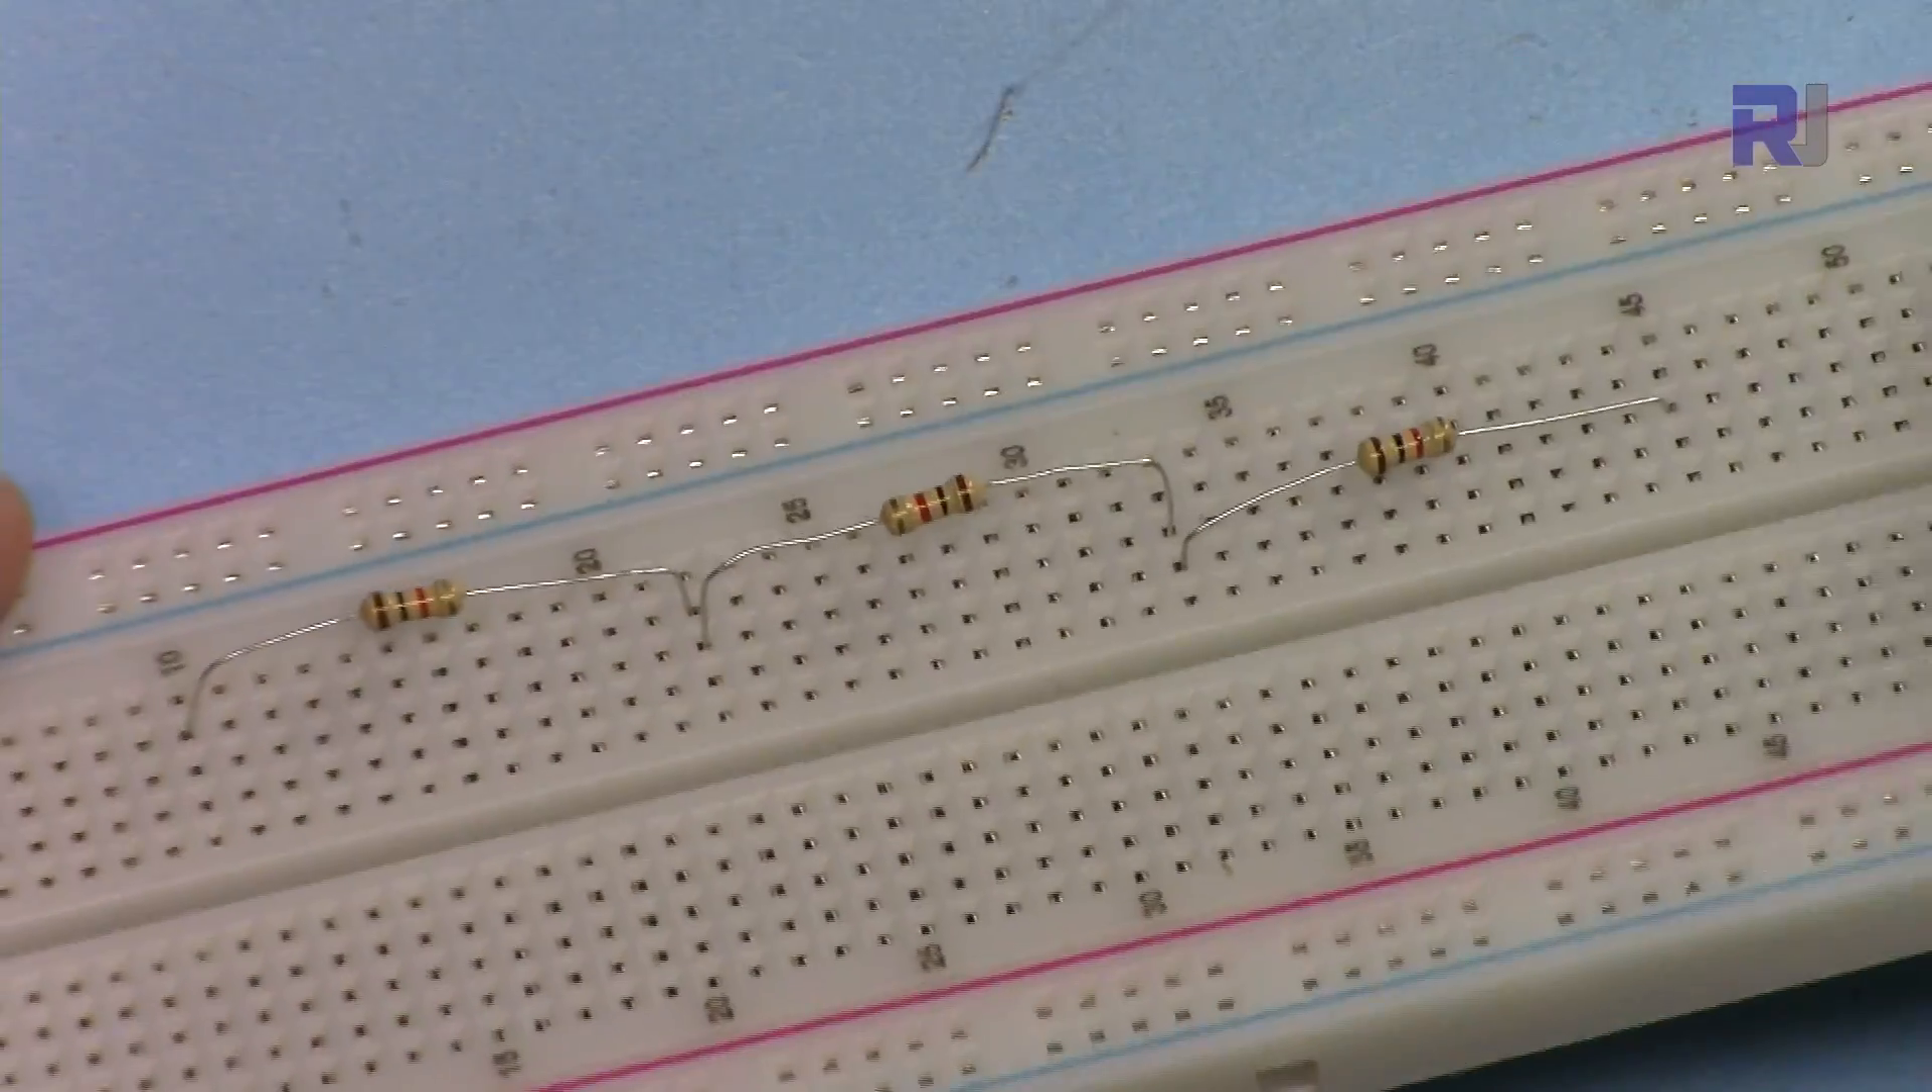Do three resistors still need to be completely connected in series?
No.